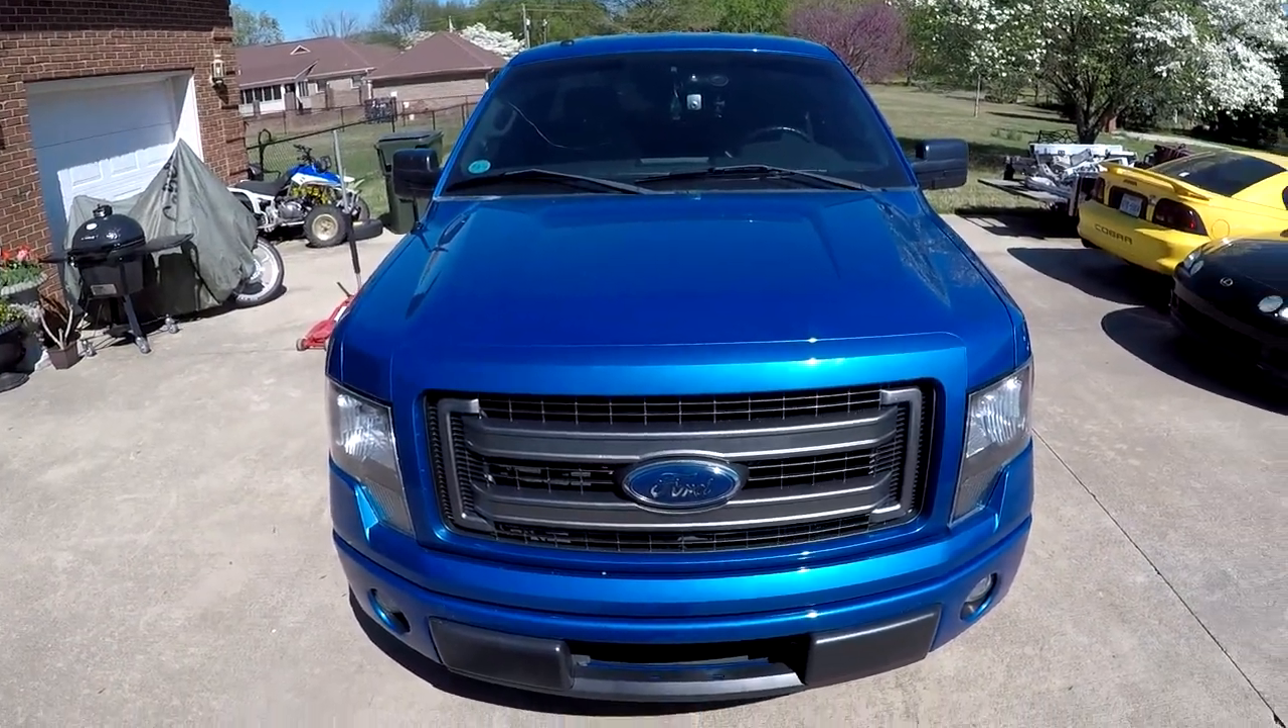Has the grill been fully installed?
Yes.